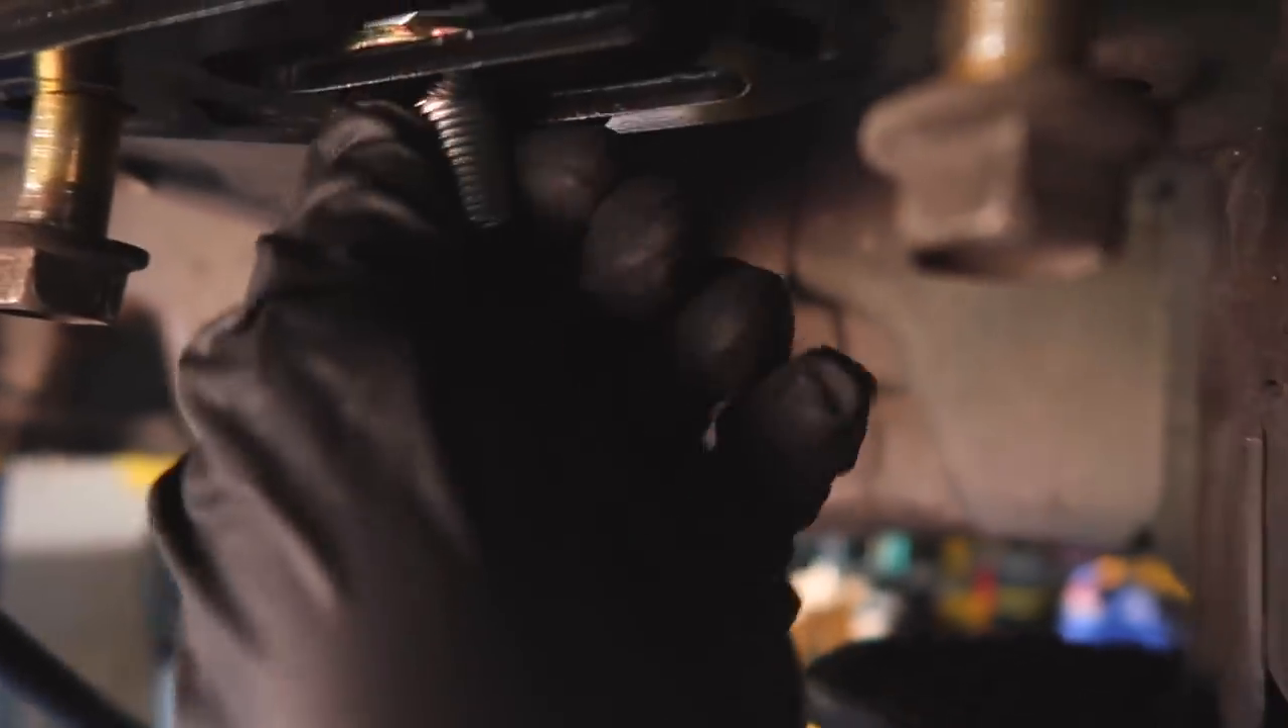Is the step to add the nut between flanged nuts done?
No.